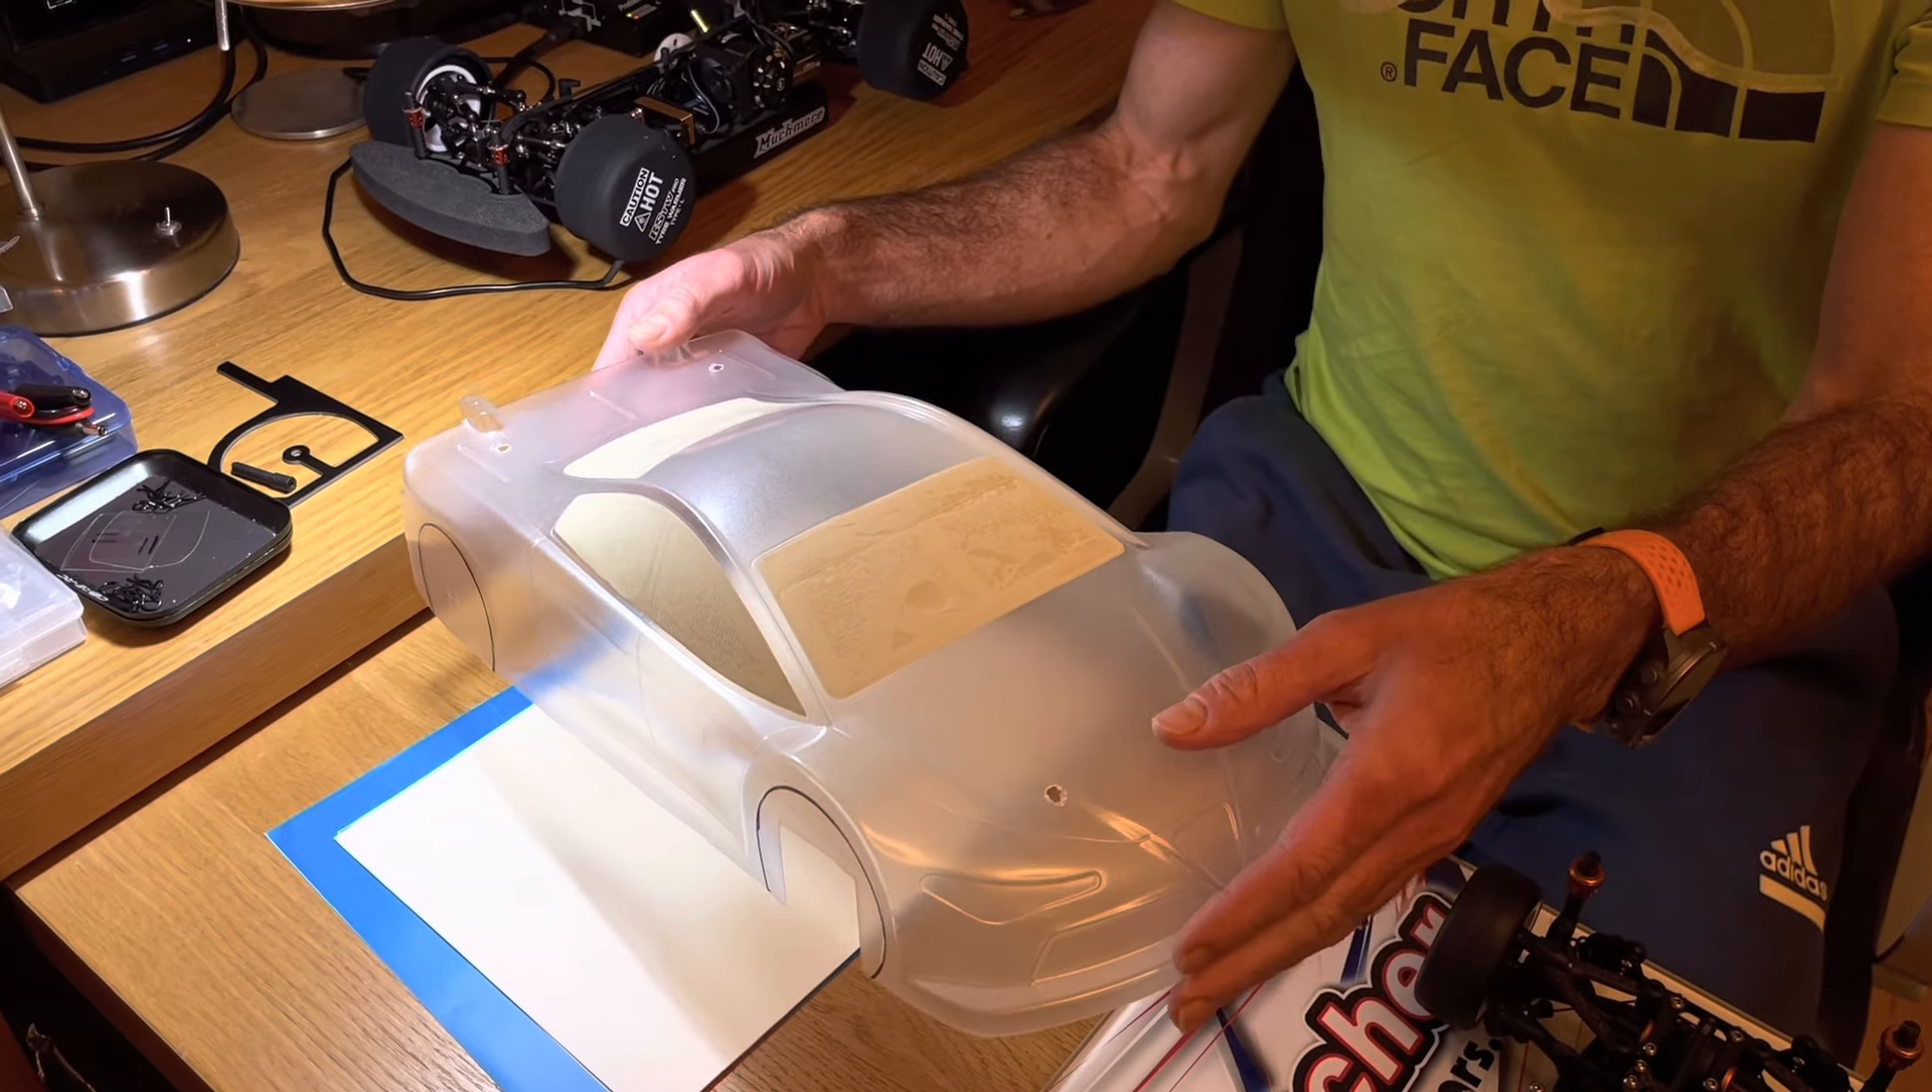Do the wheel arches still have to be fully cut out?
Yes.